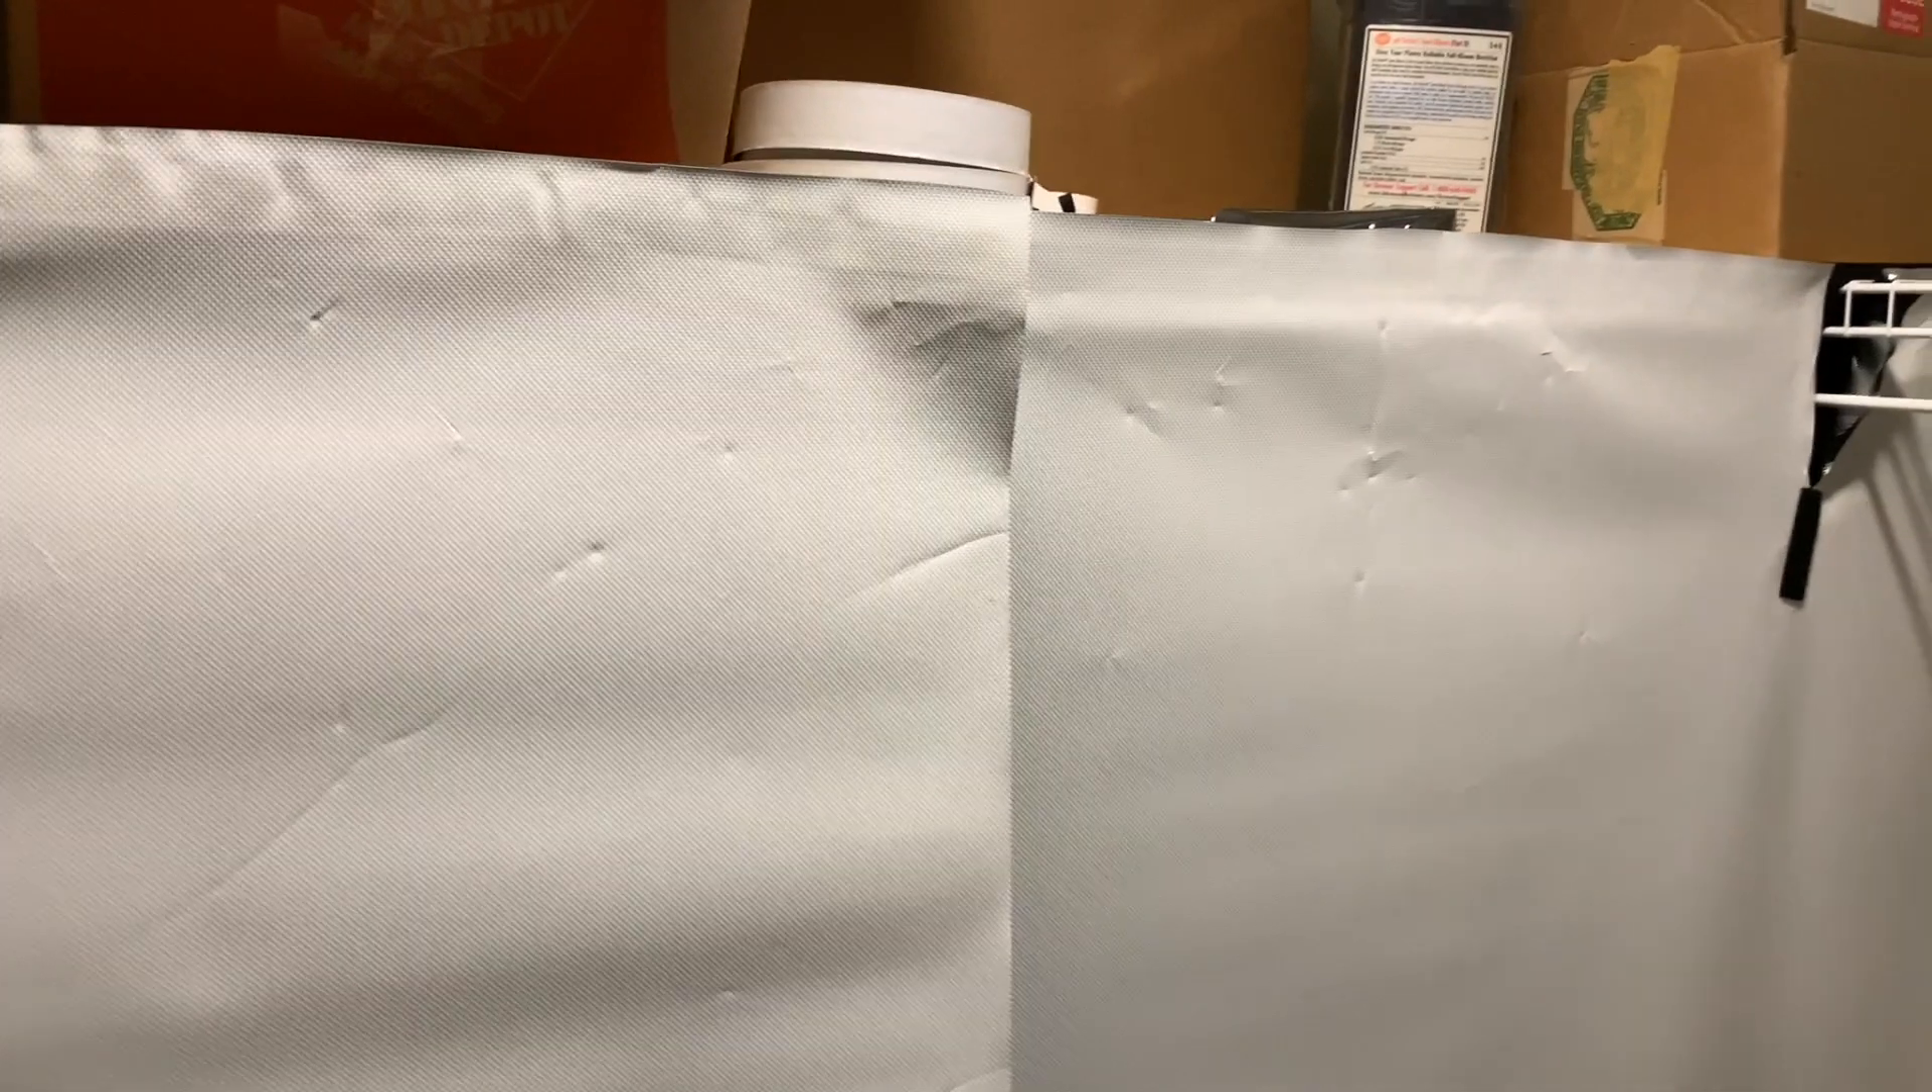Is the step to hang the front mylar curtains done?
Yes.